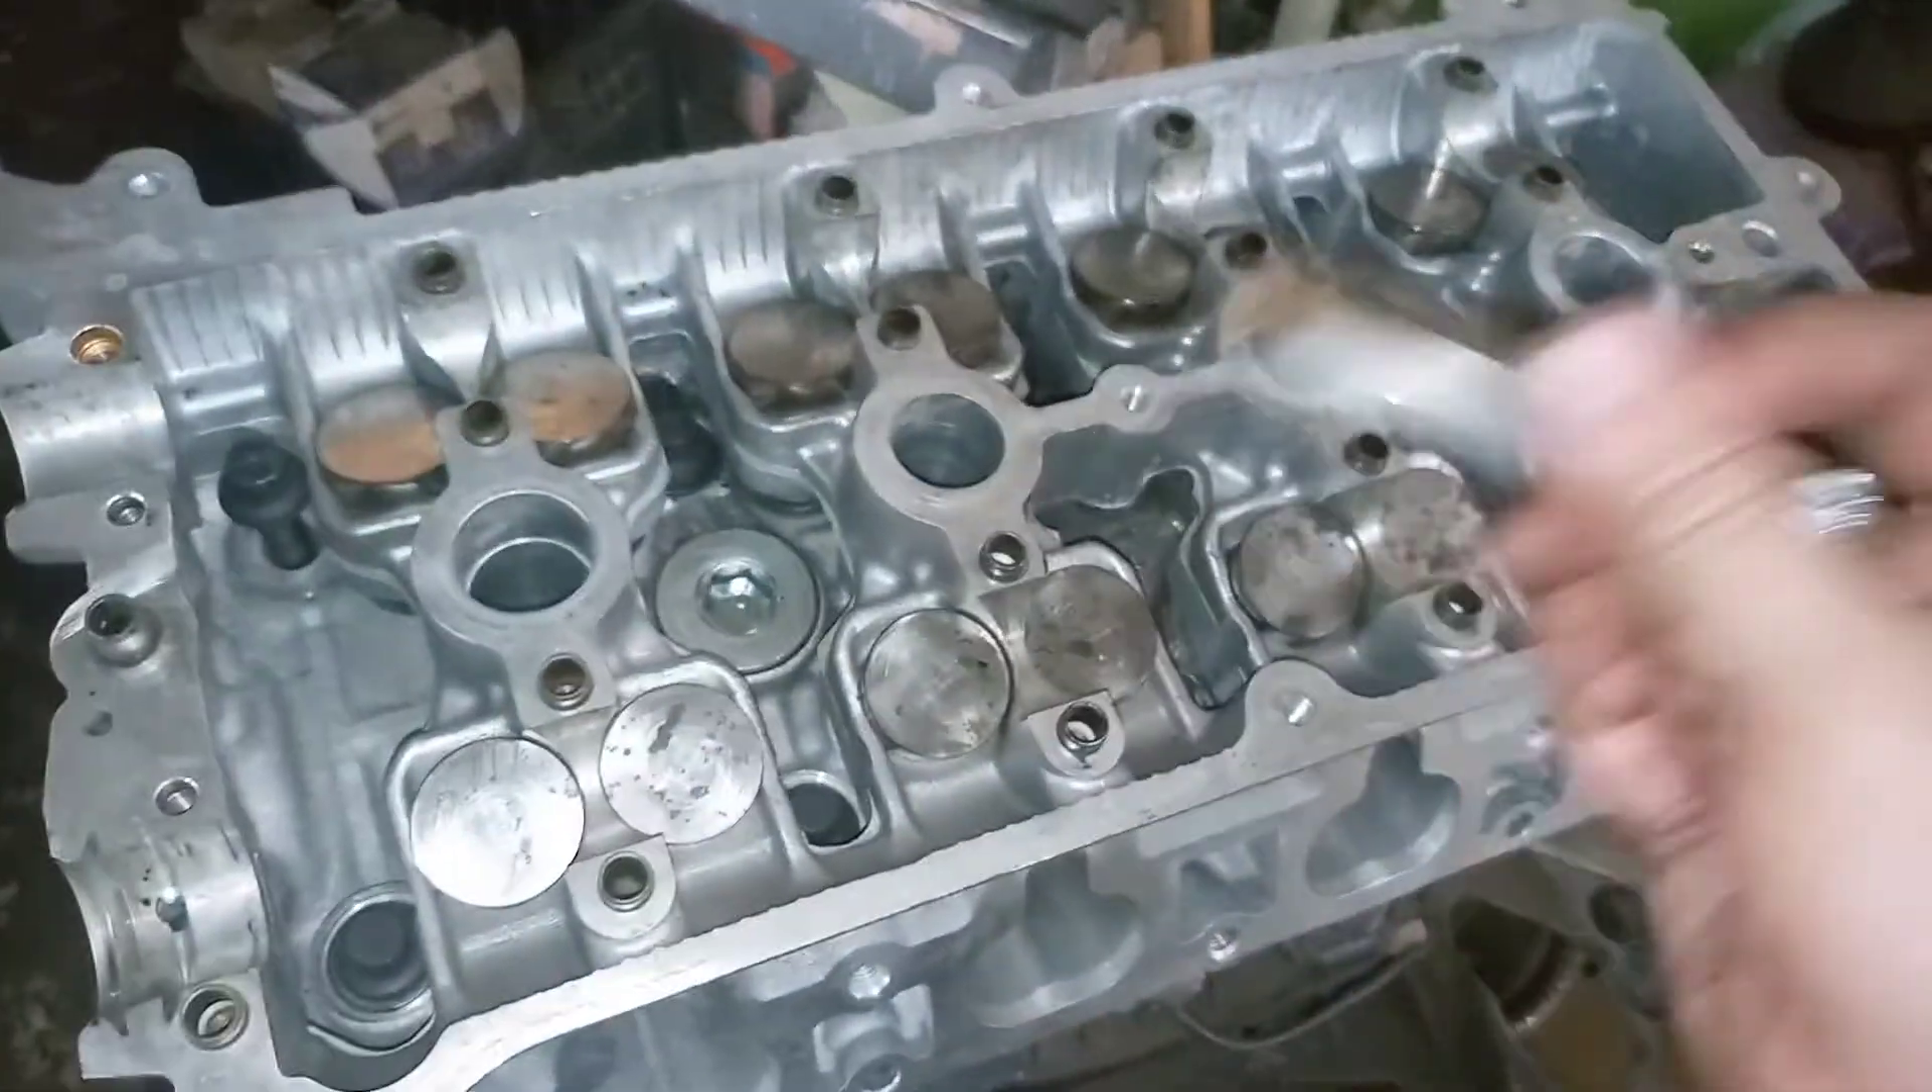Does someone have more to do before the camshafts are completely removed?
No.